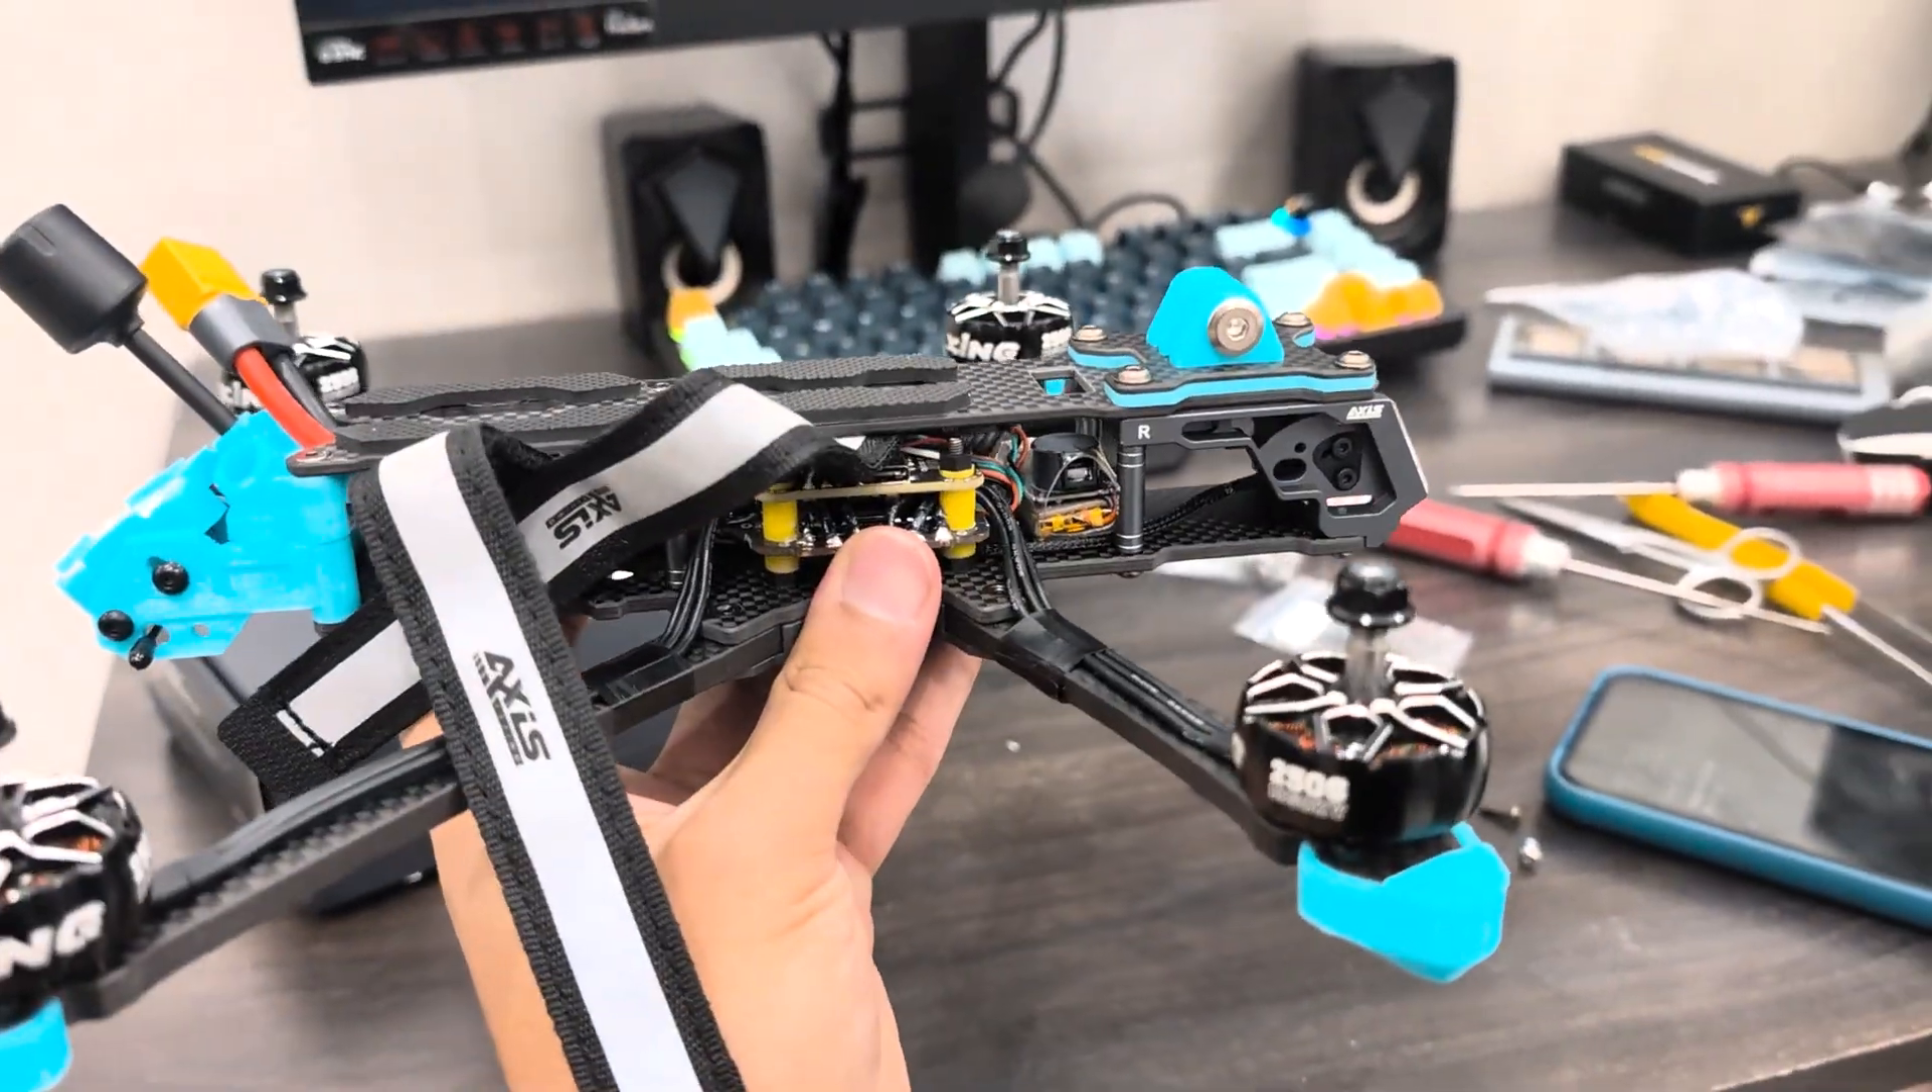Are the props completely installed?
No.